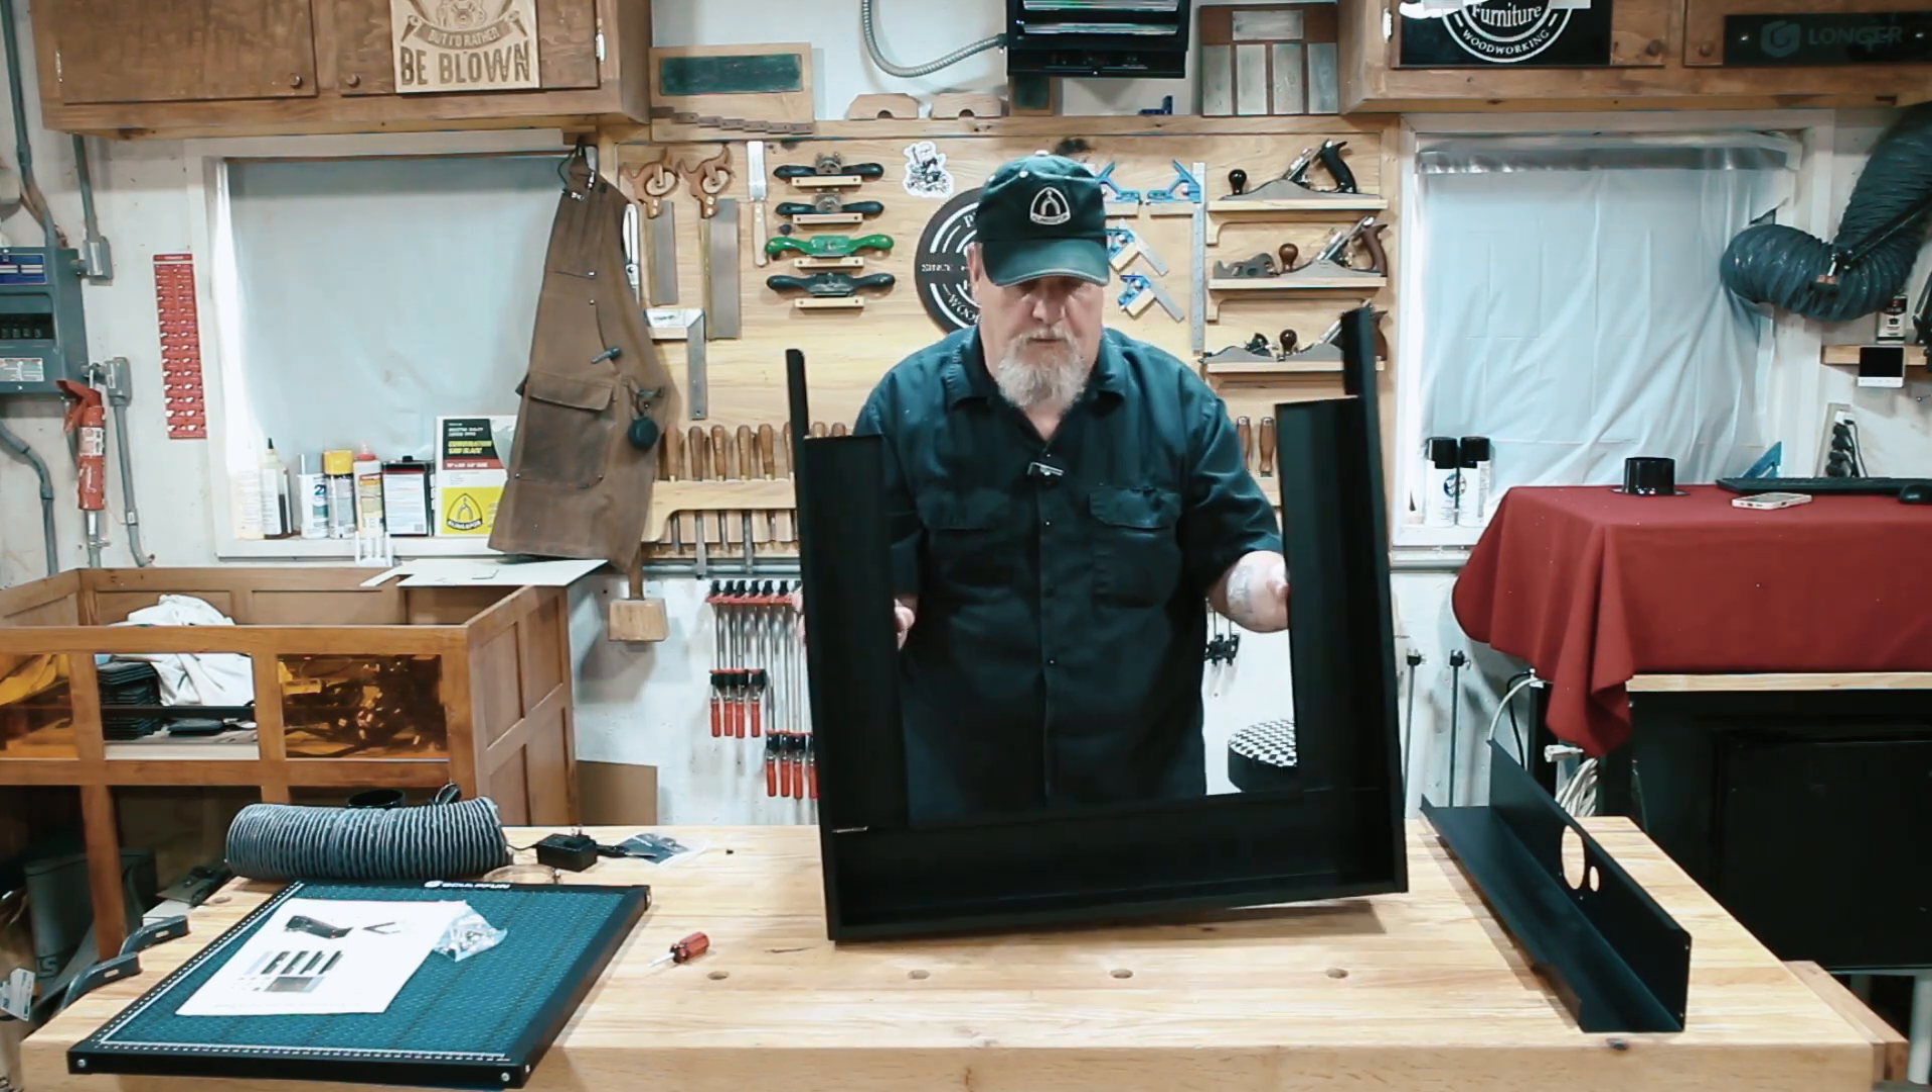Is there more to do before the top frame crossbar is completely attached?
Yes.